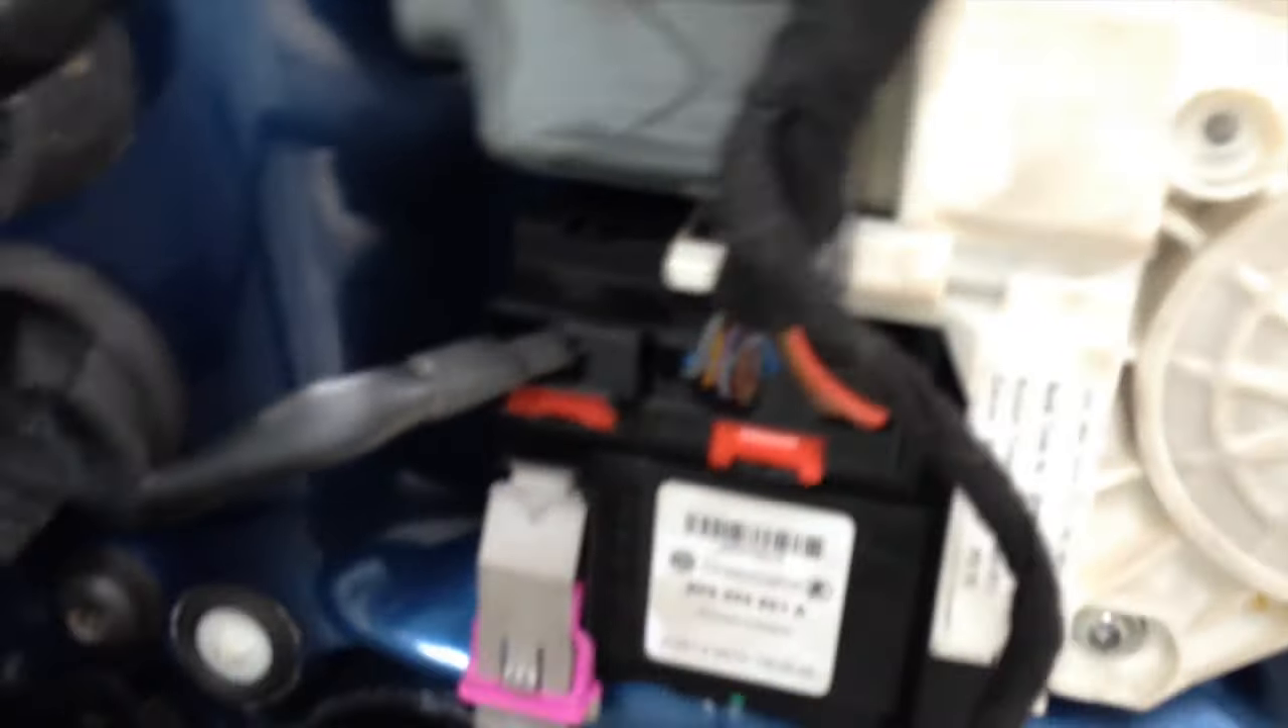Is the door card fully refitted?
No.